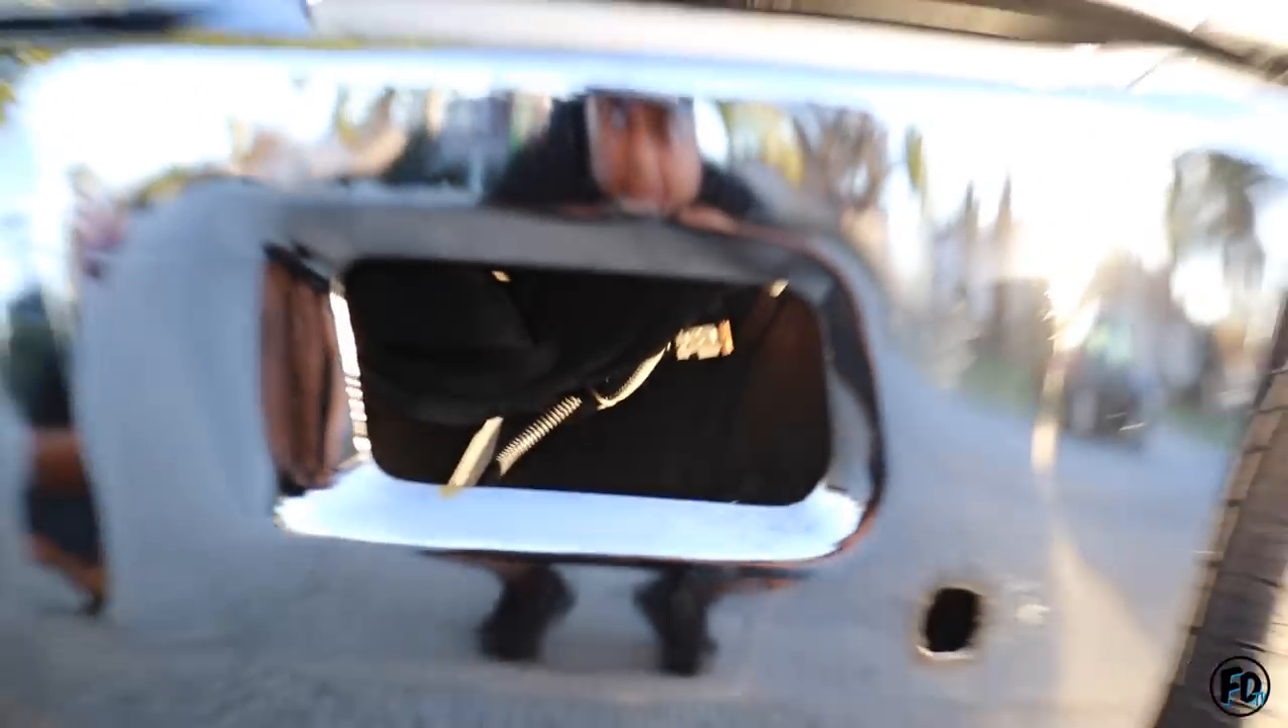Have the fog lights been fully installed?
No.